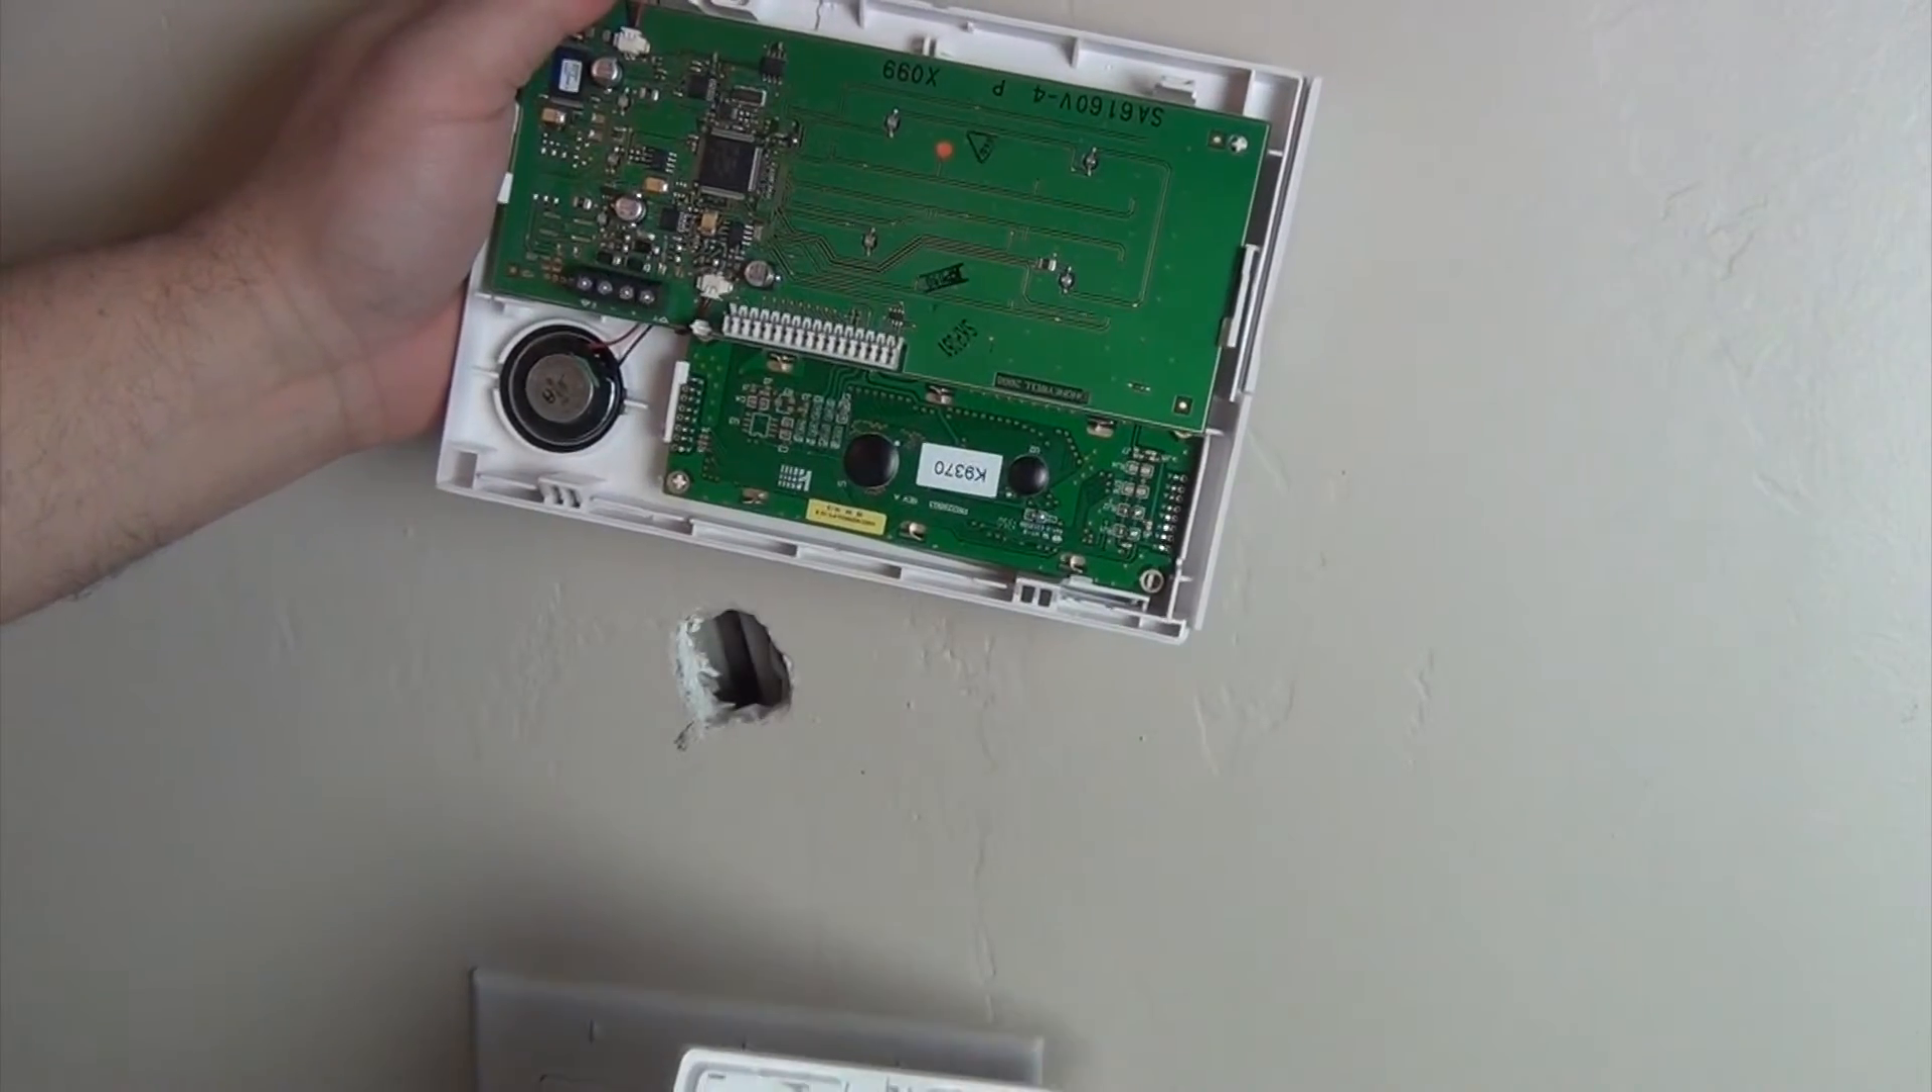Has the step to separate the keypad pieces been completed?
Yes.